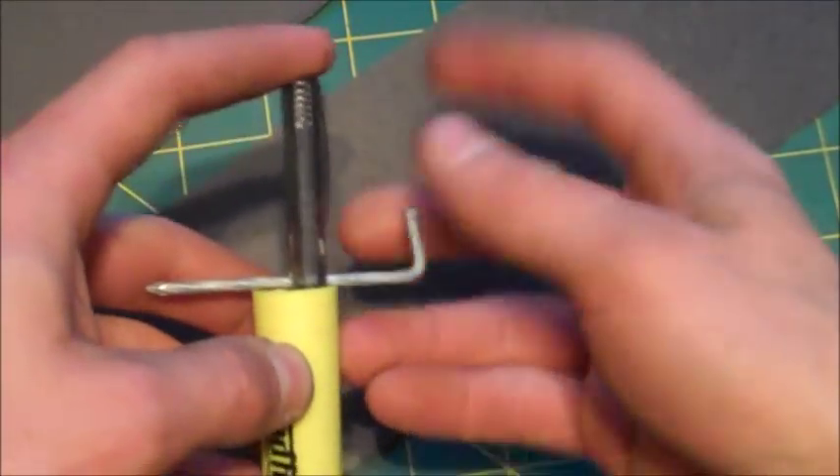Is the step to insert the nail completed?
Yes.